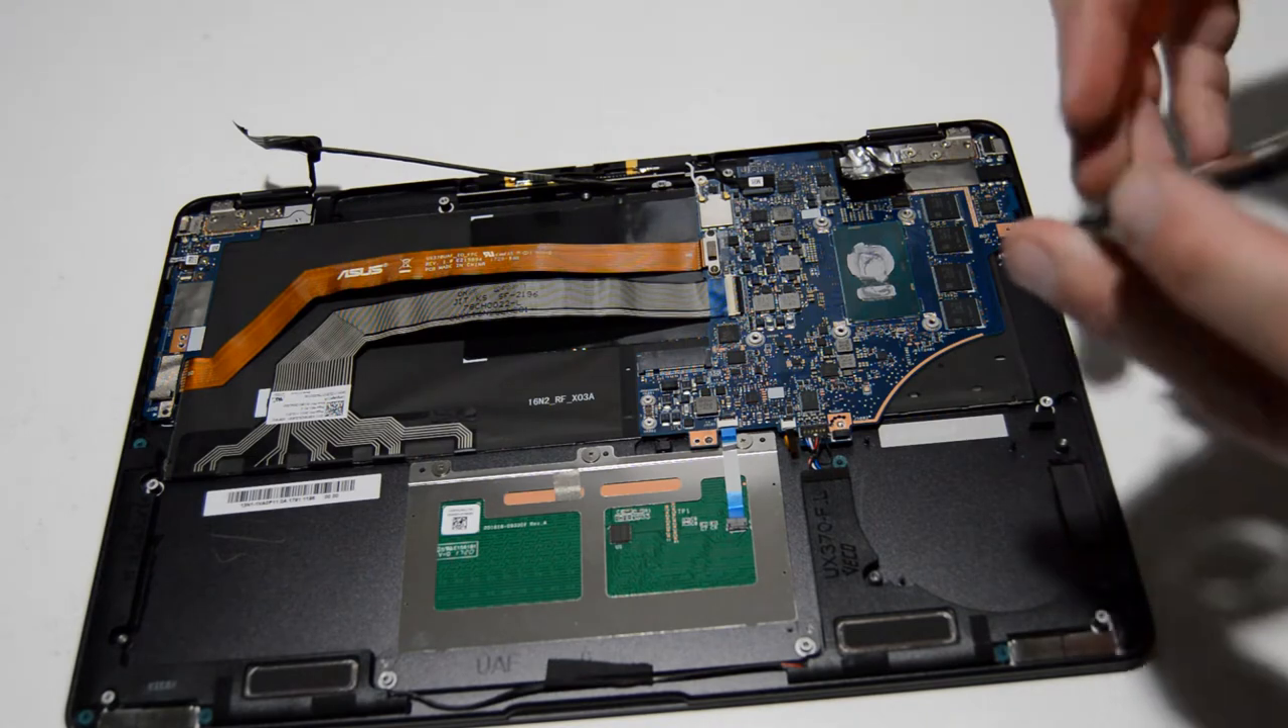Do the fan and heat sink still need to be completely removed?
No.